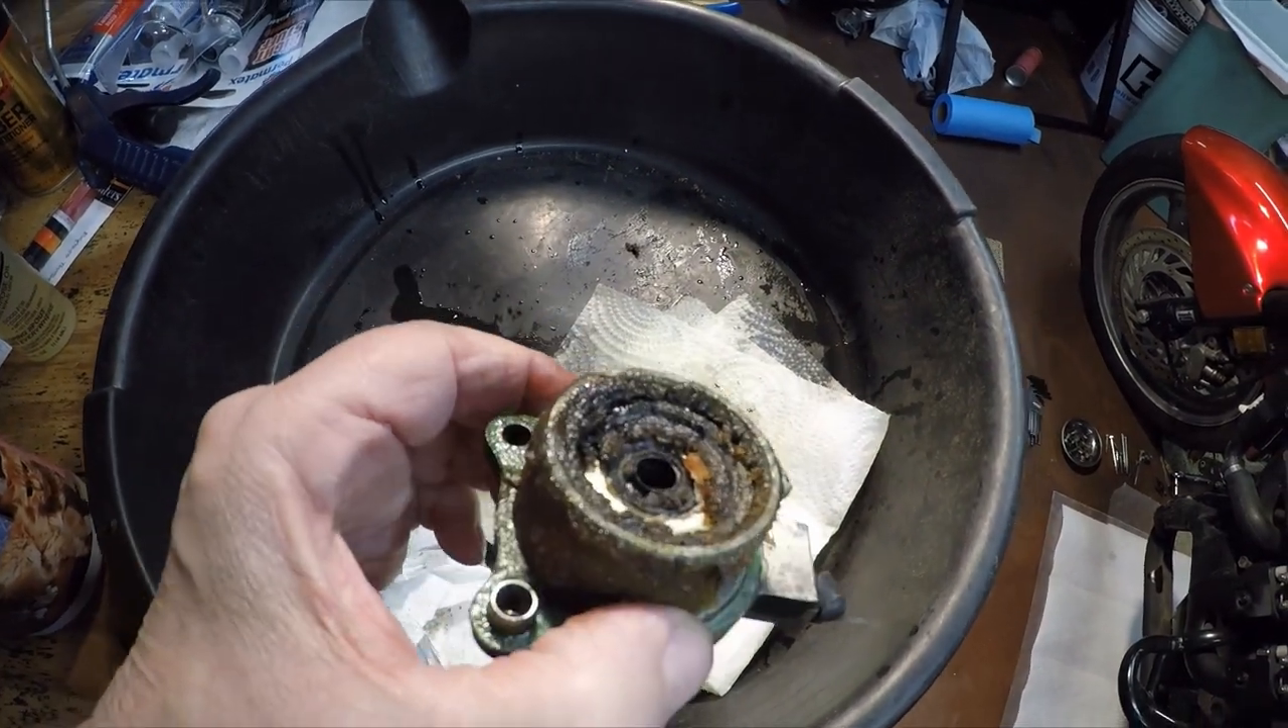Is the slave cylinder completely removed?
Yes.